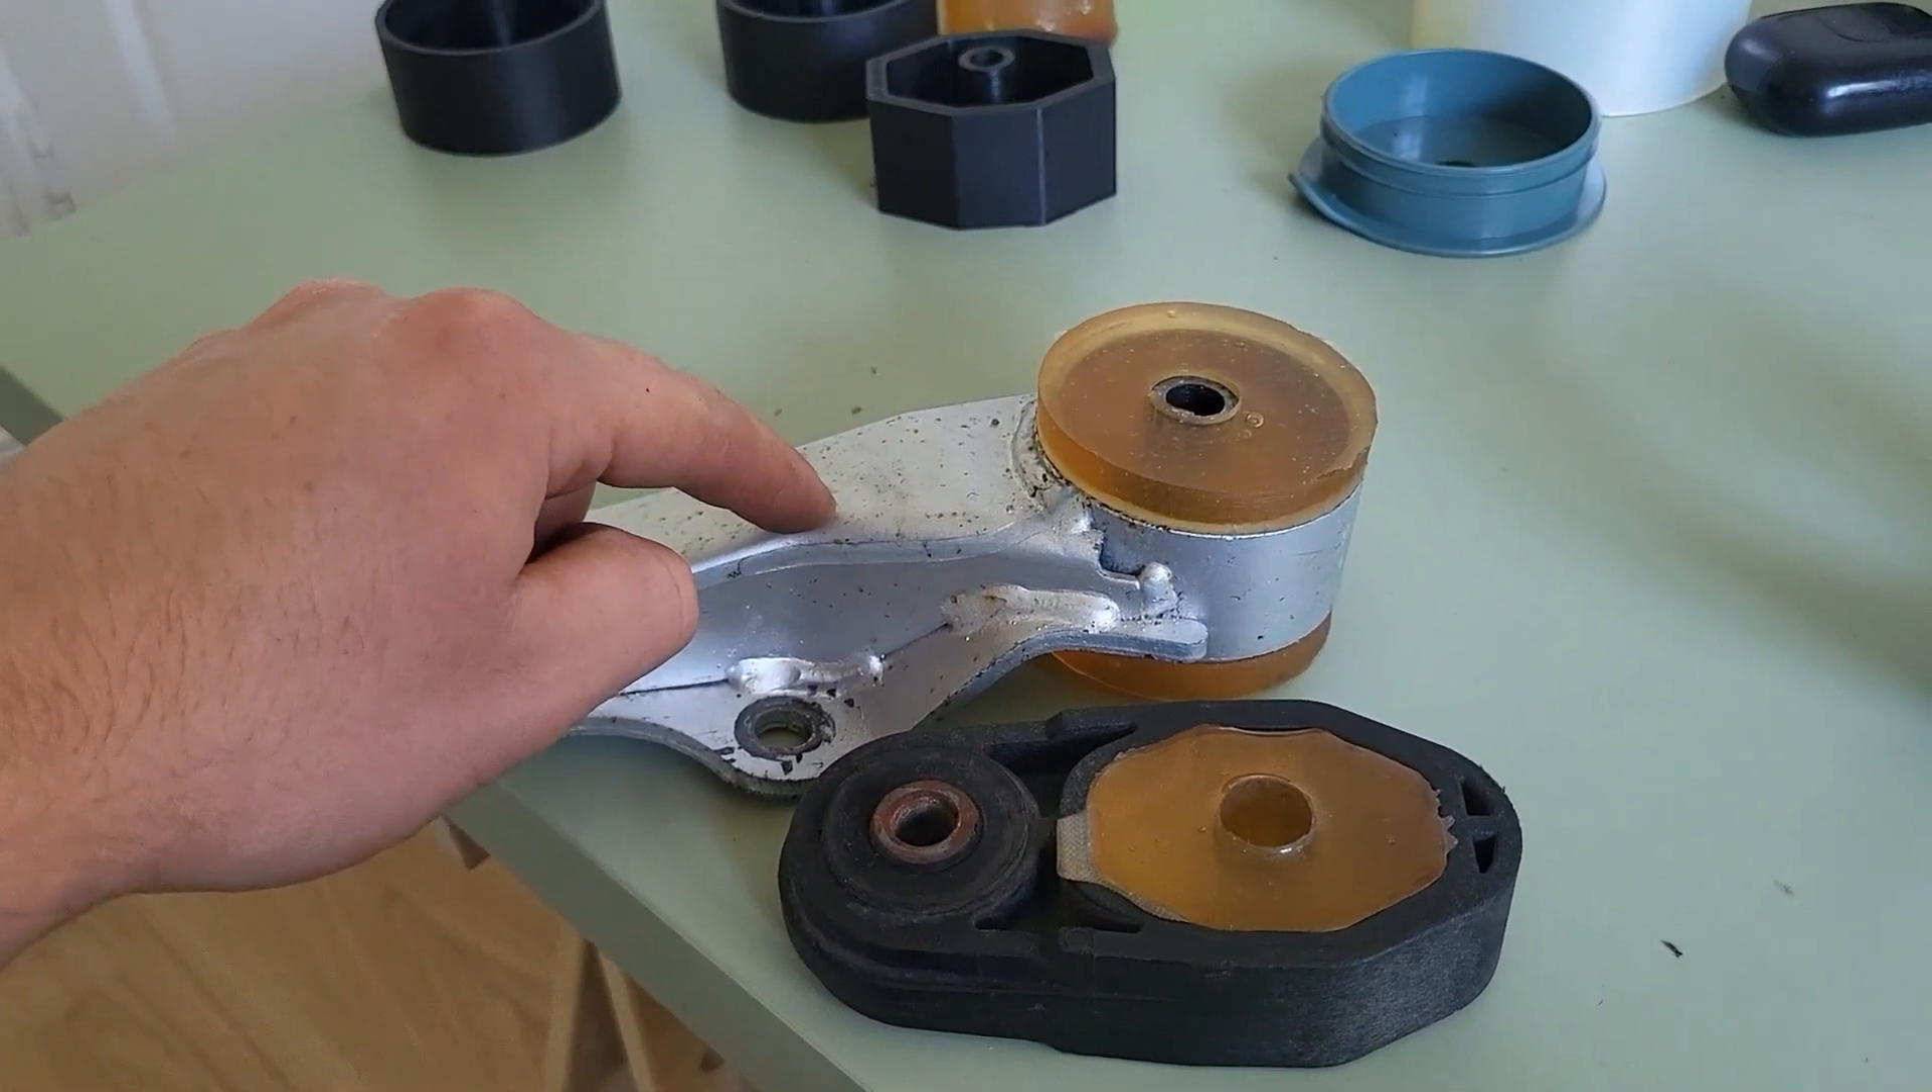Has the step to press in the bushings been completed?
Yes.